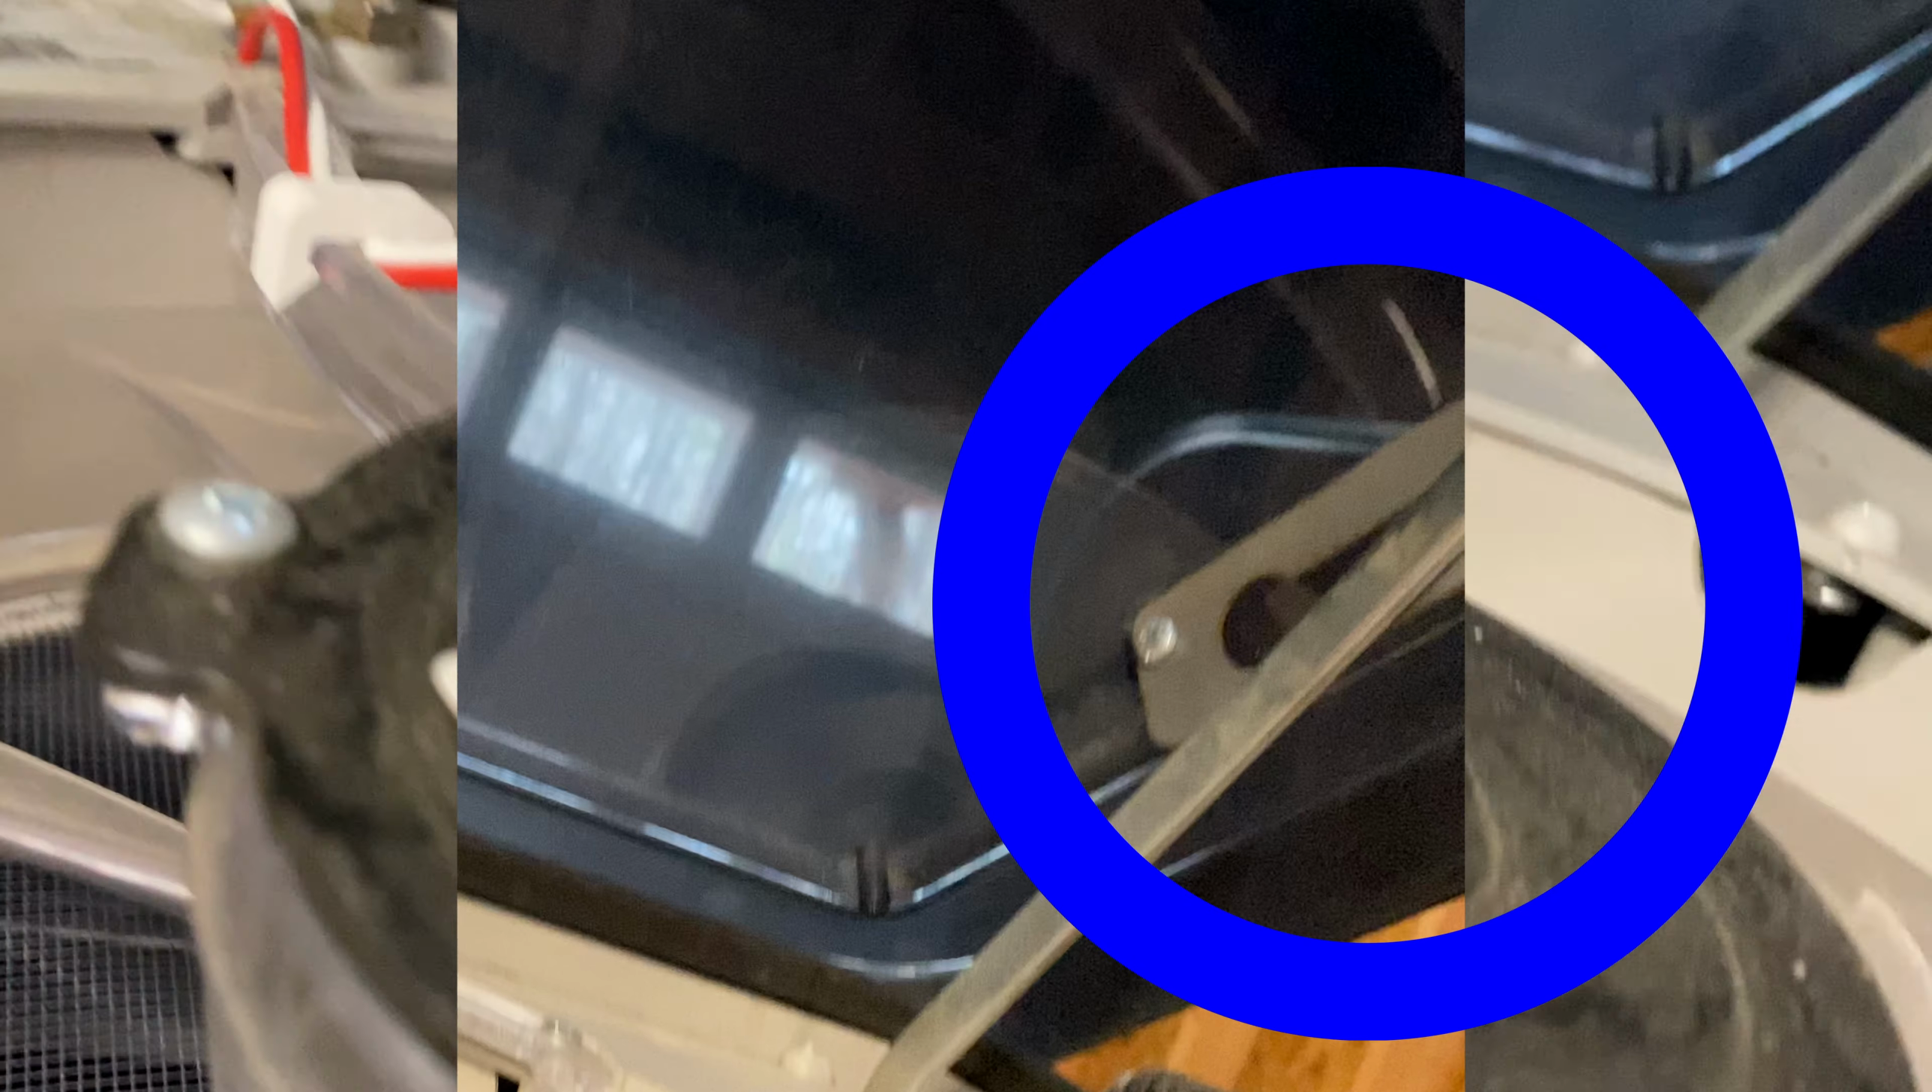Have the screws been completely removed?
No.